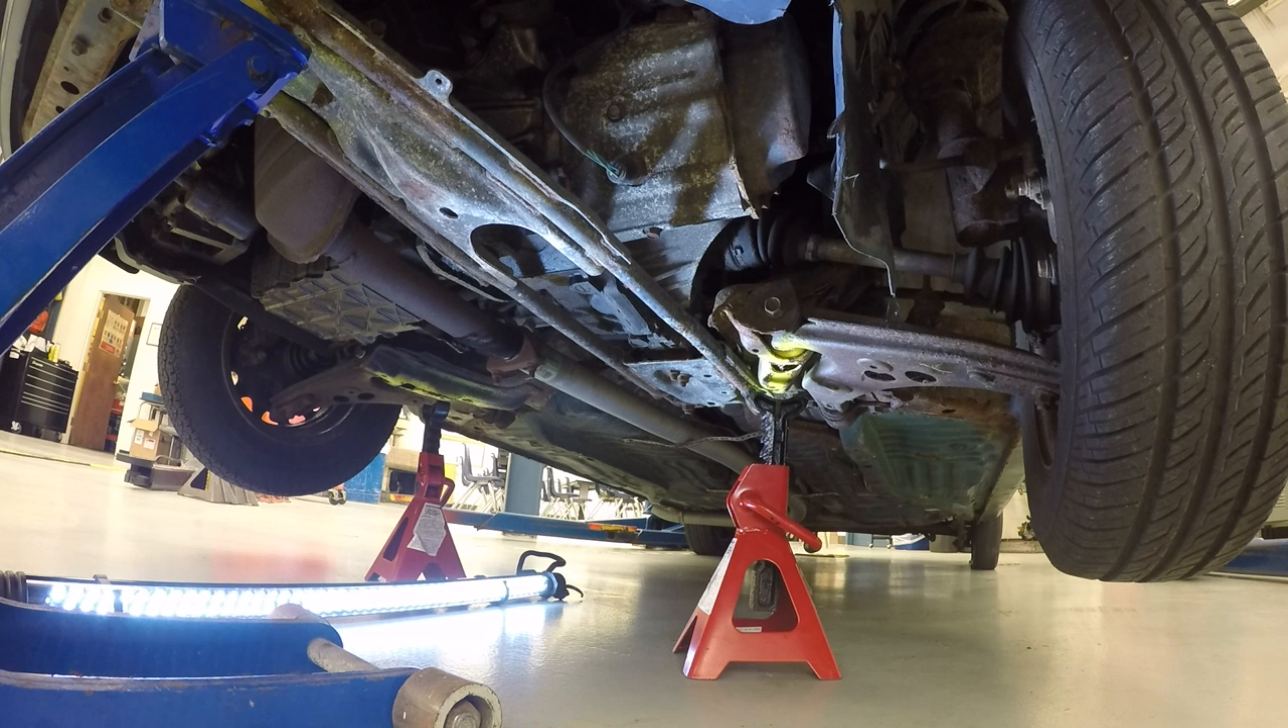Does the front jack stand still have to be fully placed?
No.